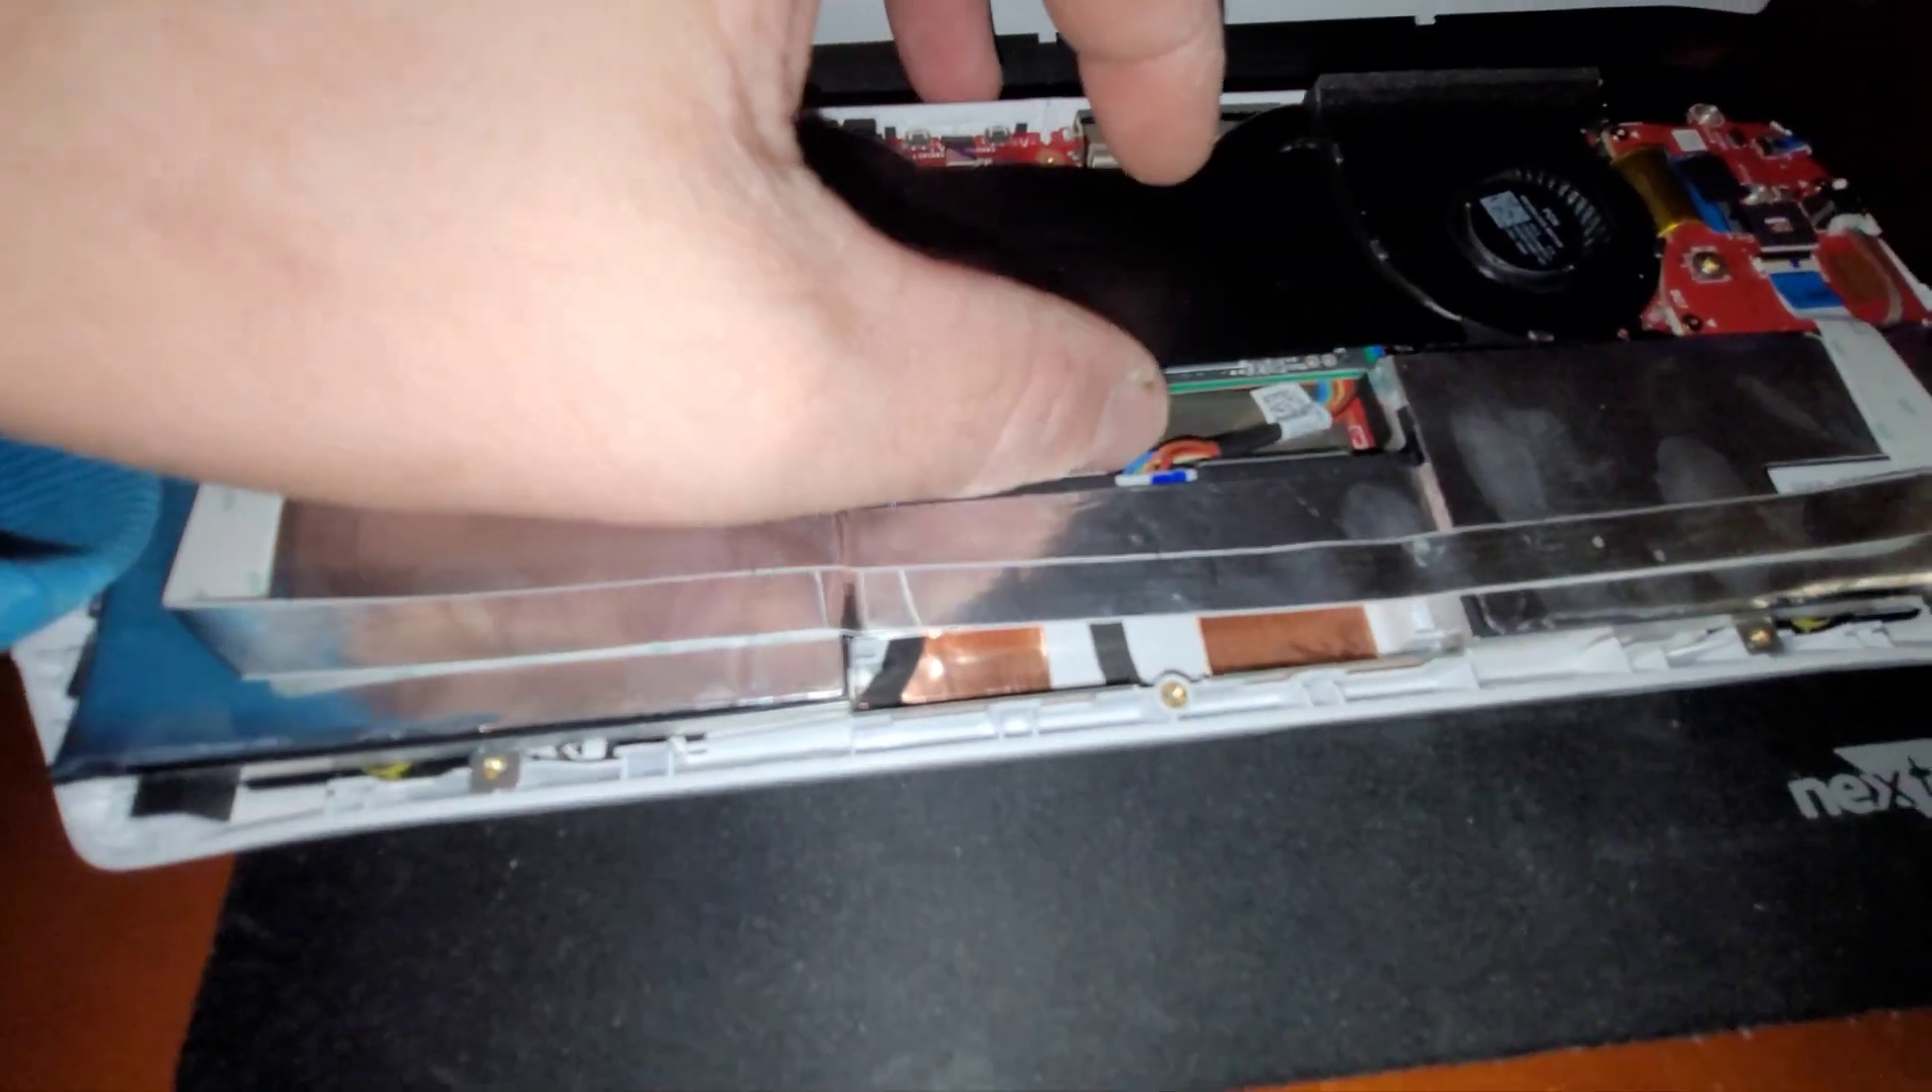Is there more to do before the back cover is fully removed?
No.